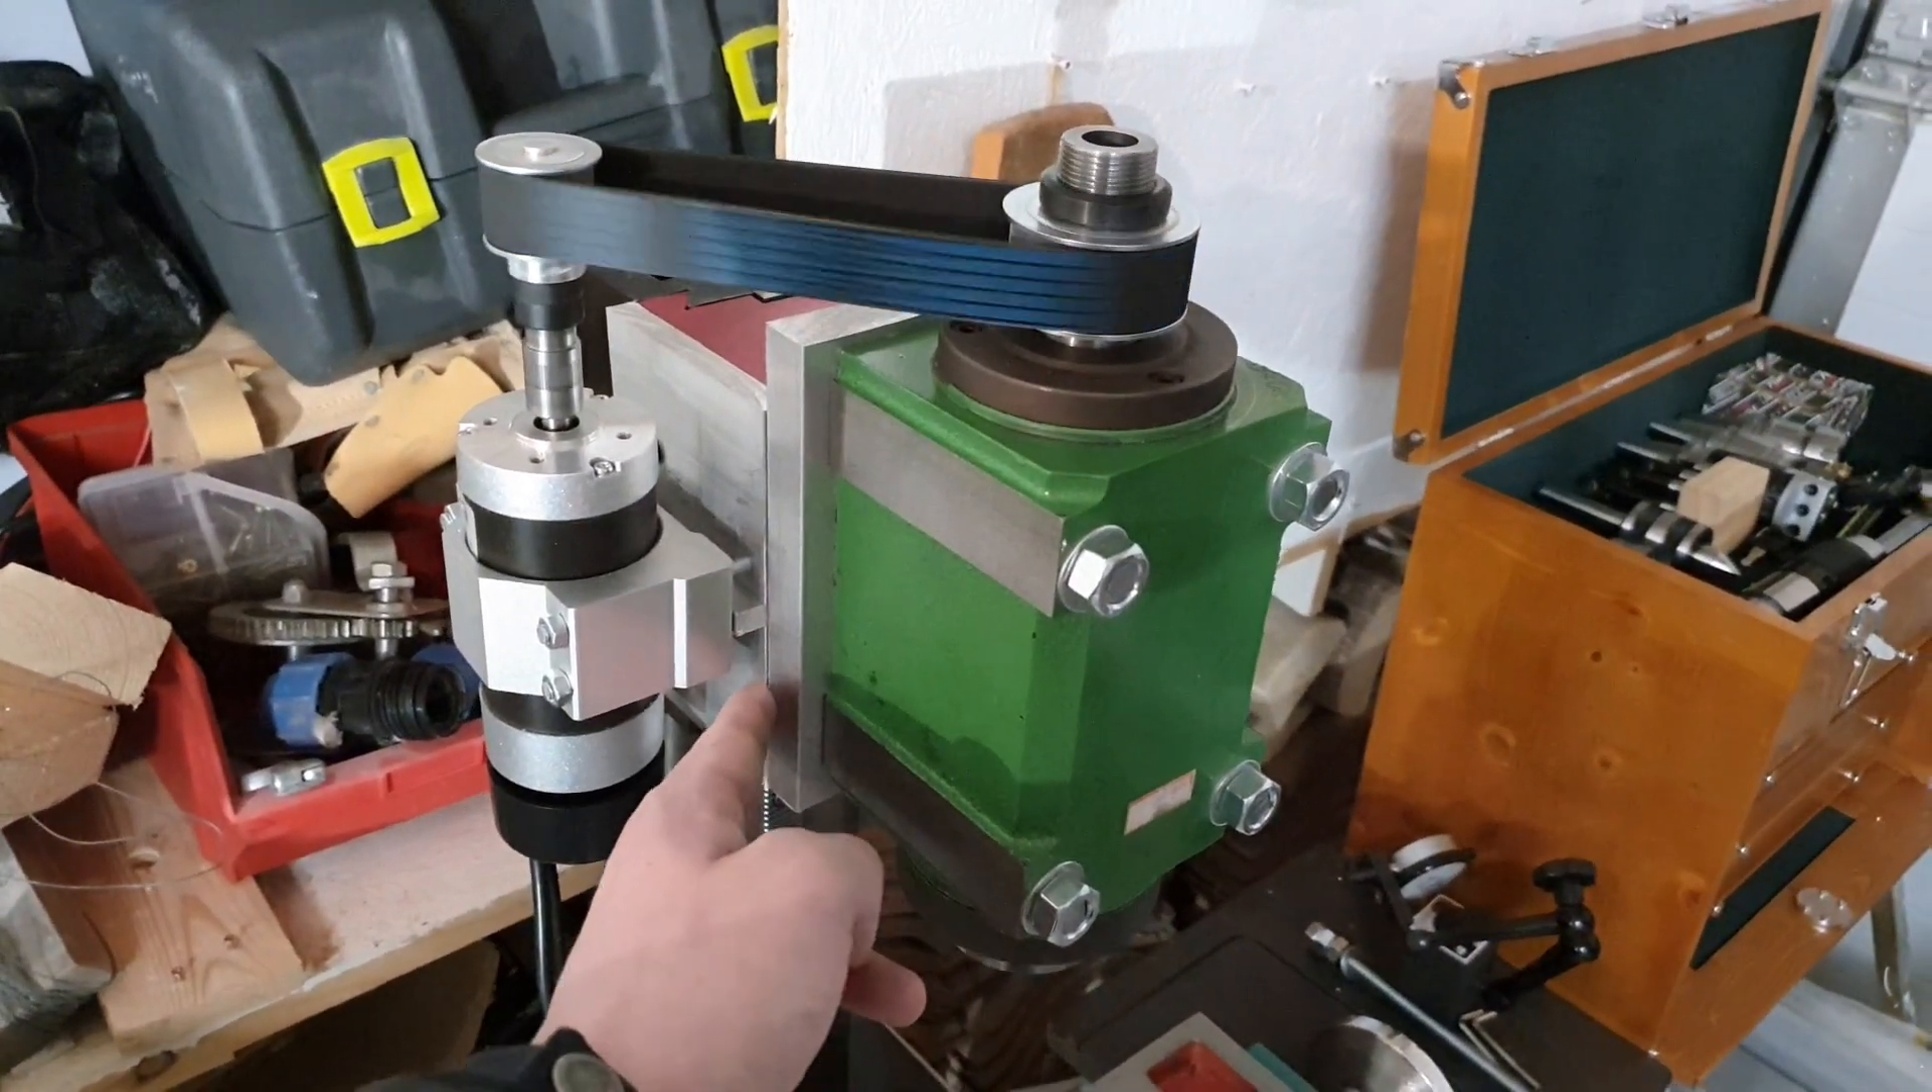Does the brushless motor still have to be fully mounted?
No.